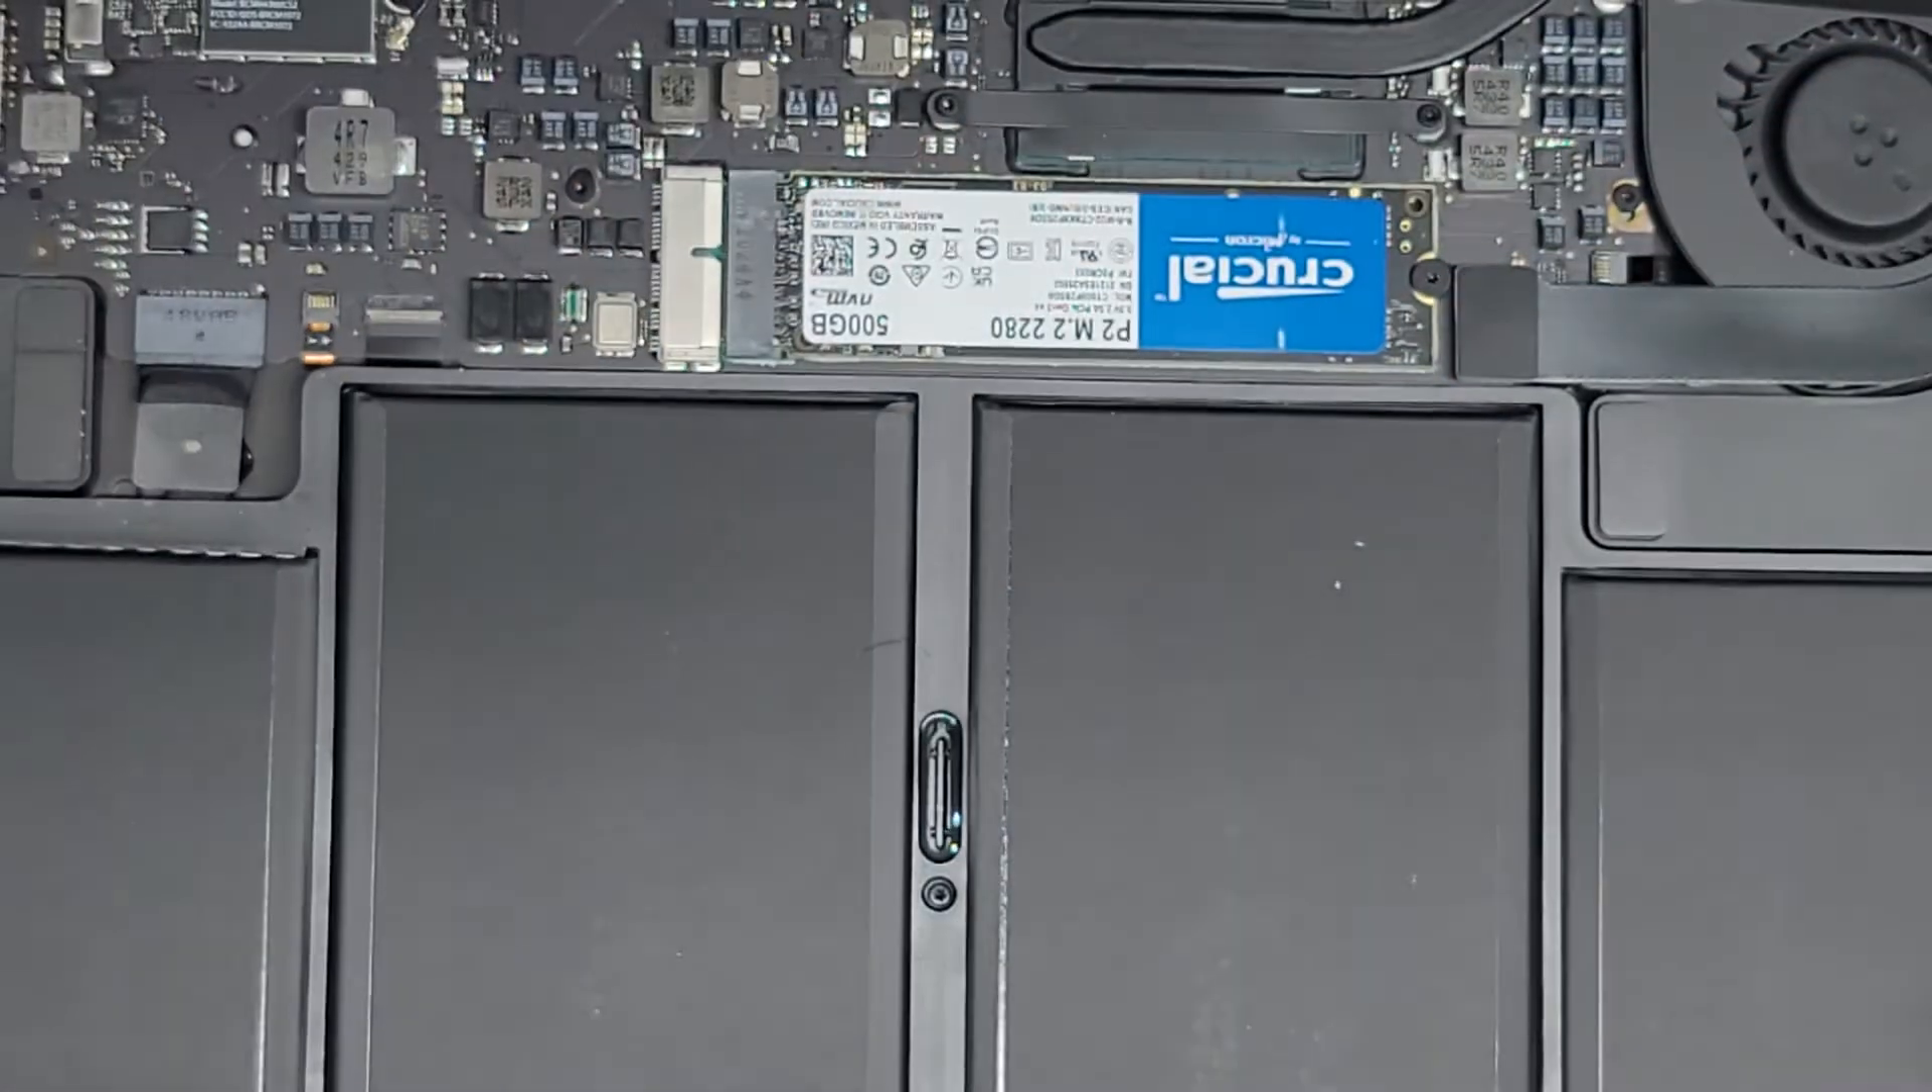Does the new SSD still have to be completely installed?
No.